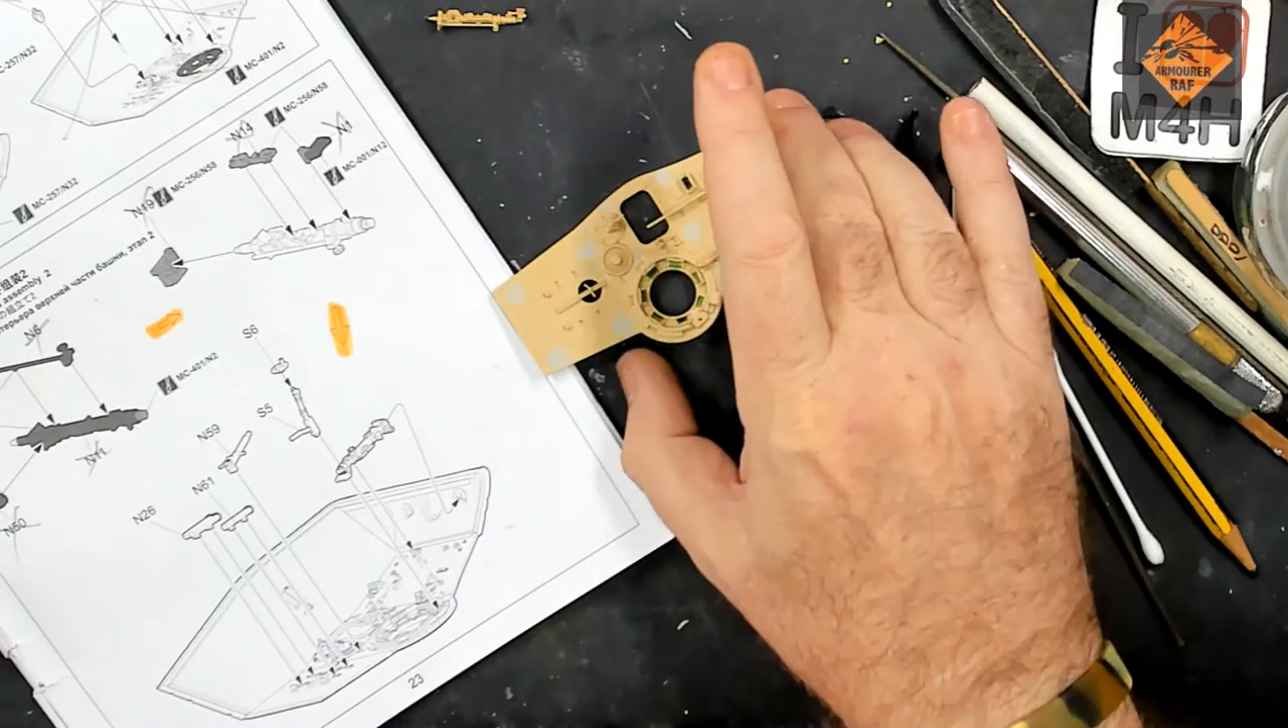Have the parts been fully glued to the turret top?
No.